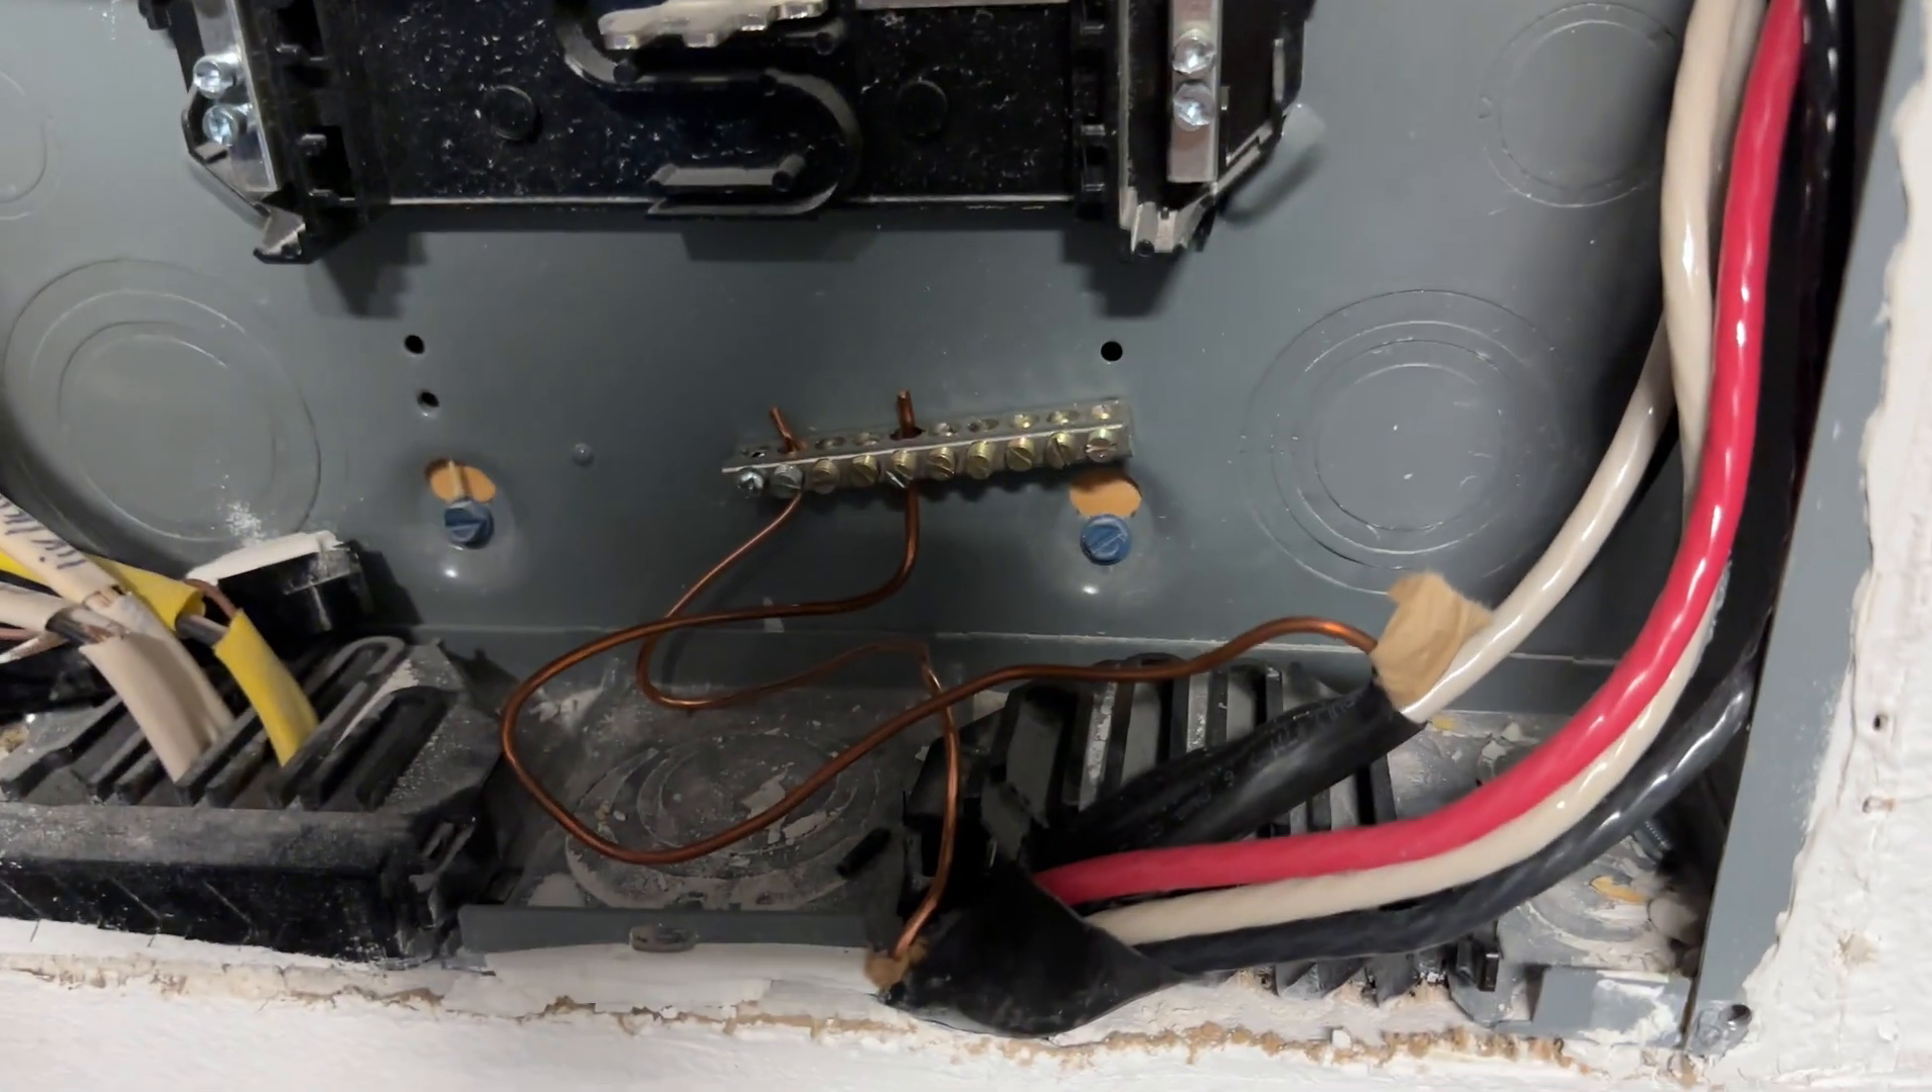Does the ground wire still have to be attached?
No.